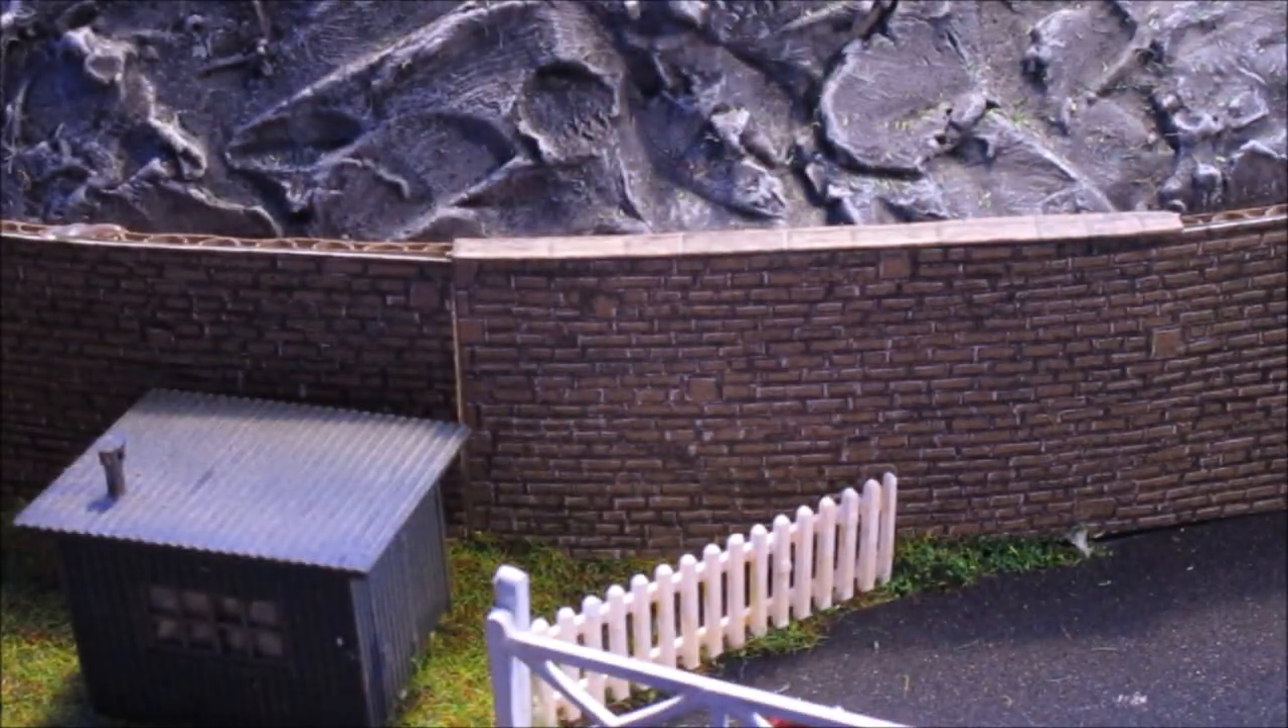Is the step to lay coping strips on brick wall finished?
No.